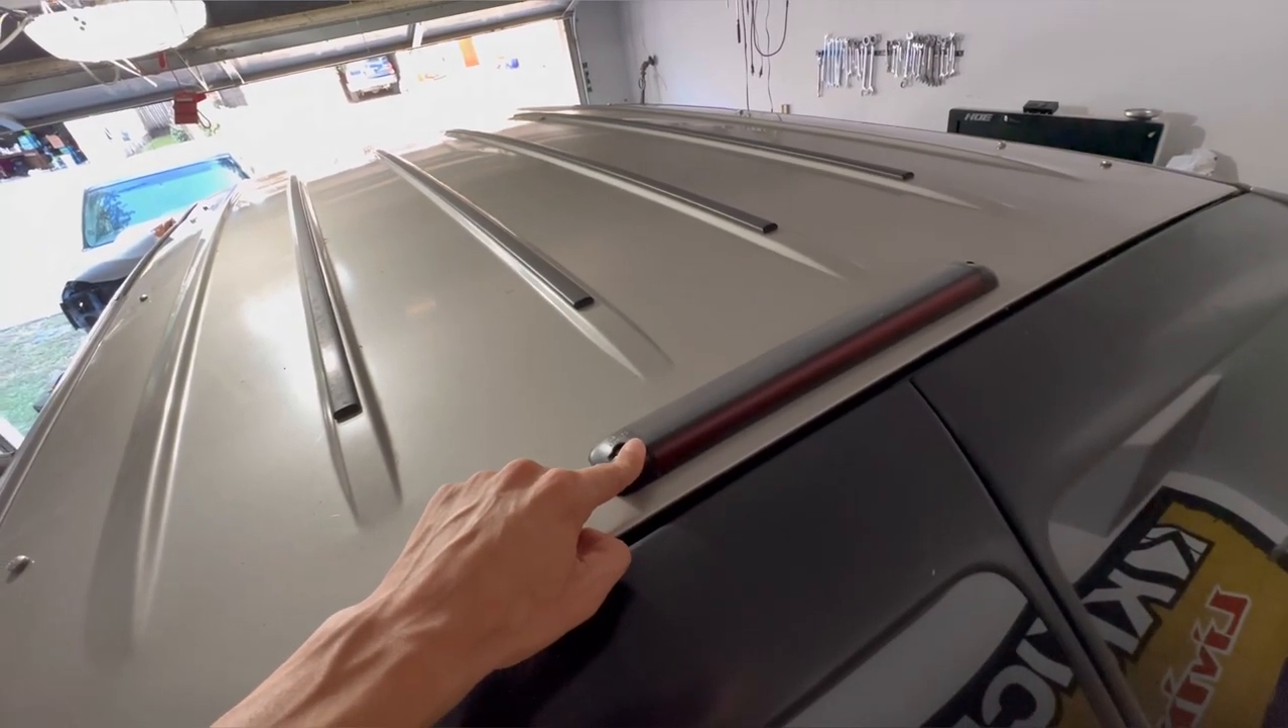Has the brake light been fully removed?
No.